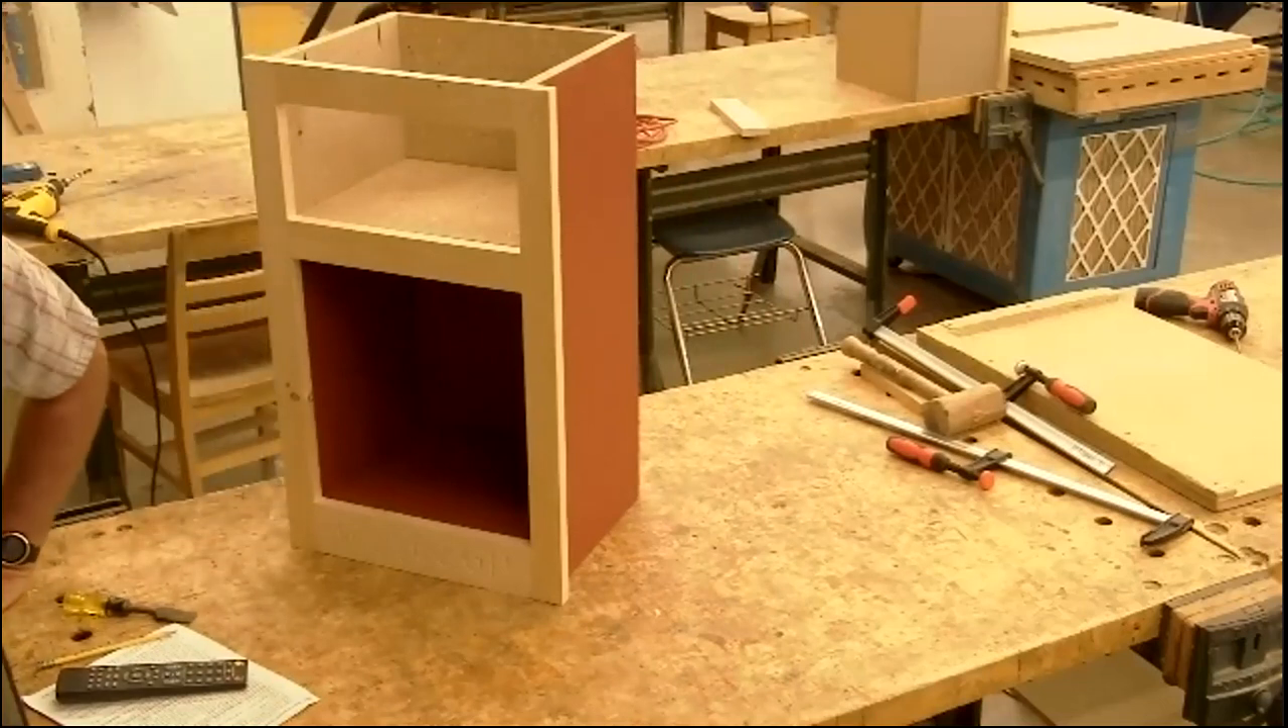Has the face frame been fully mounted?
Yes.